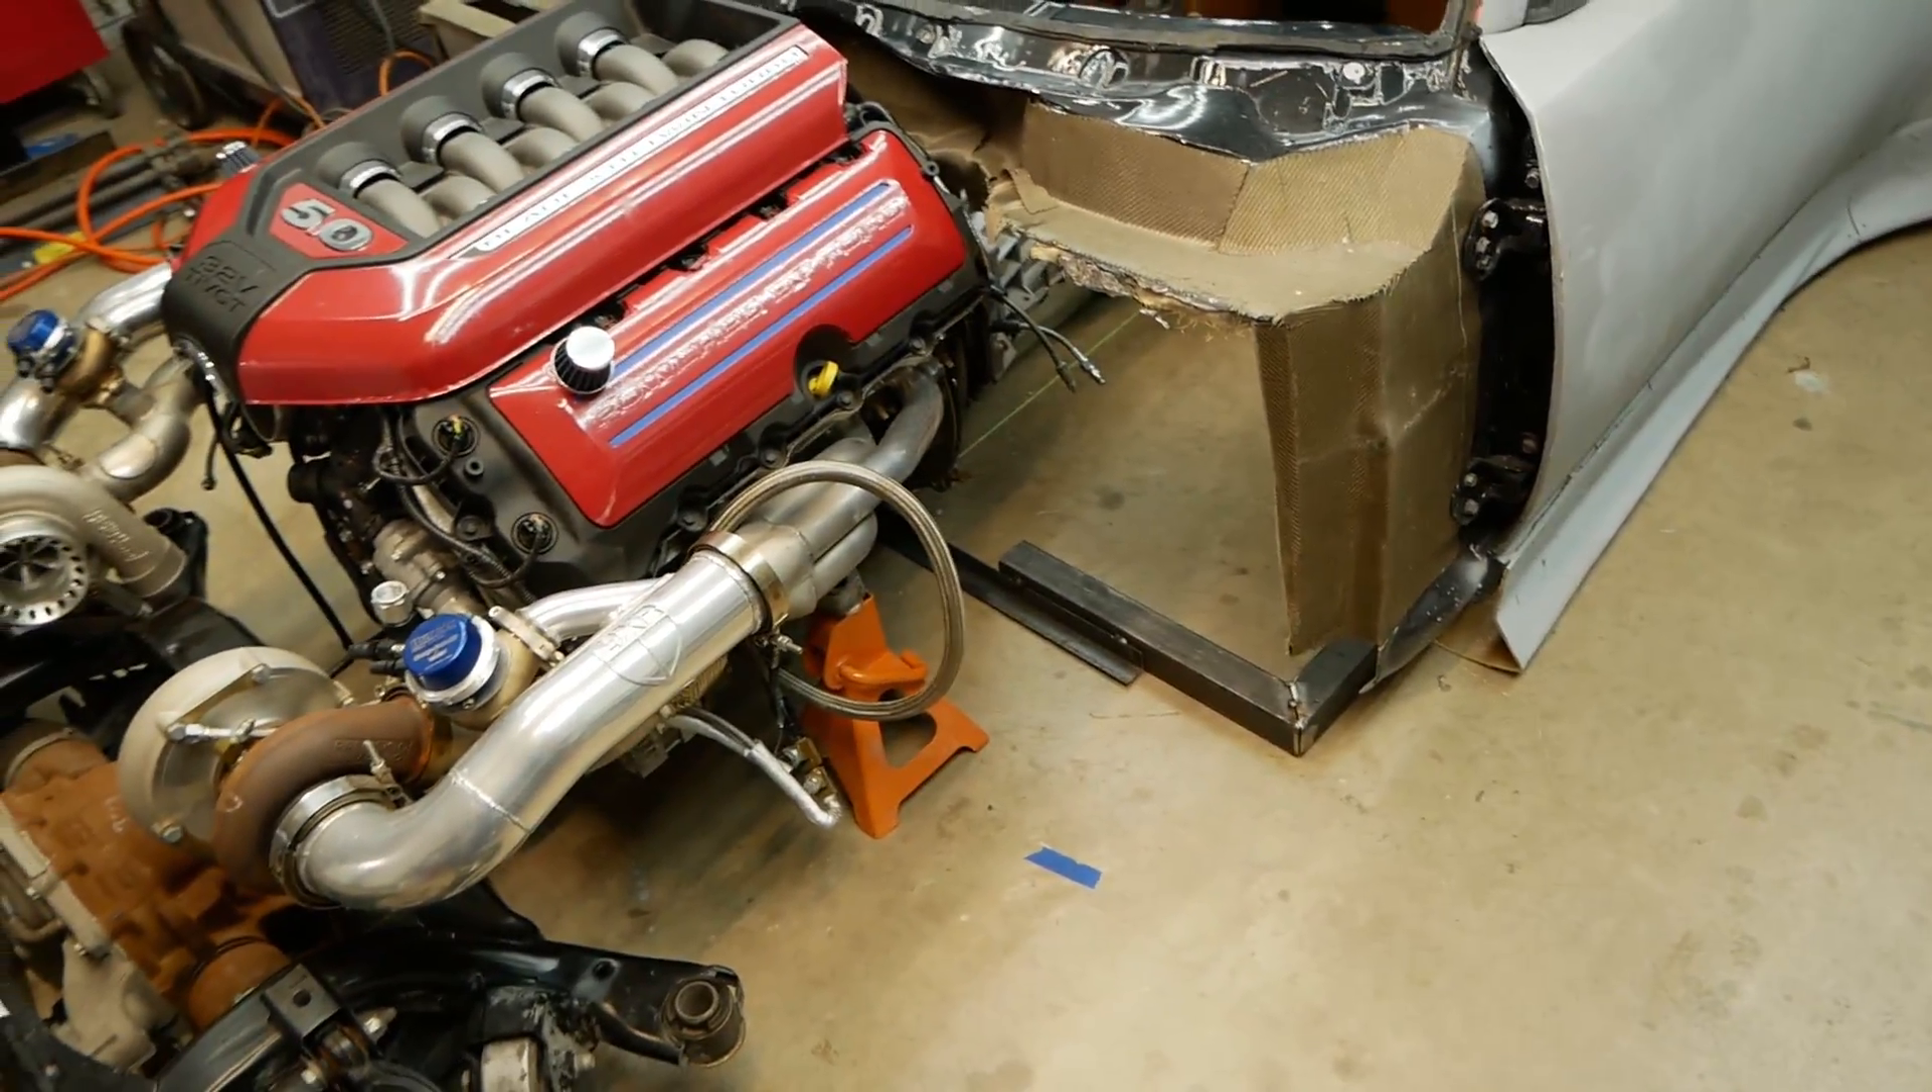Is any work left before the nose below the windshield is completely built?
Yes.